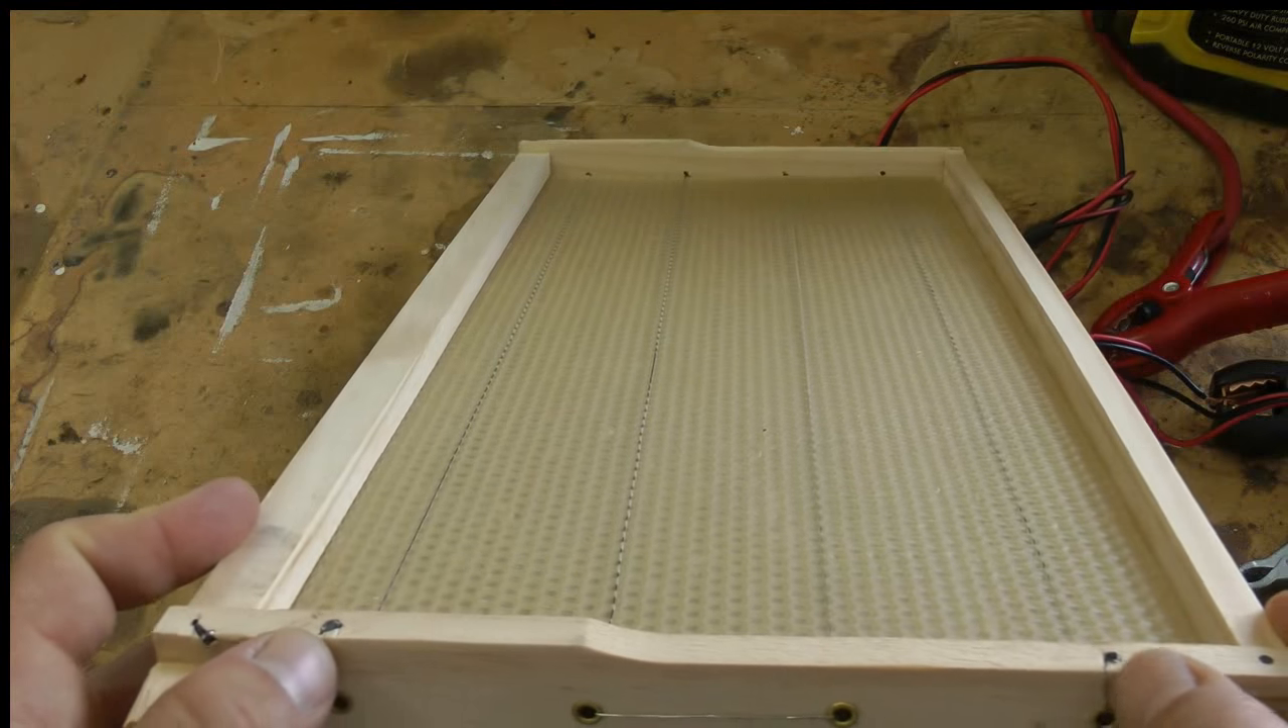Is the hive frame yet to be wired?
No.